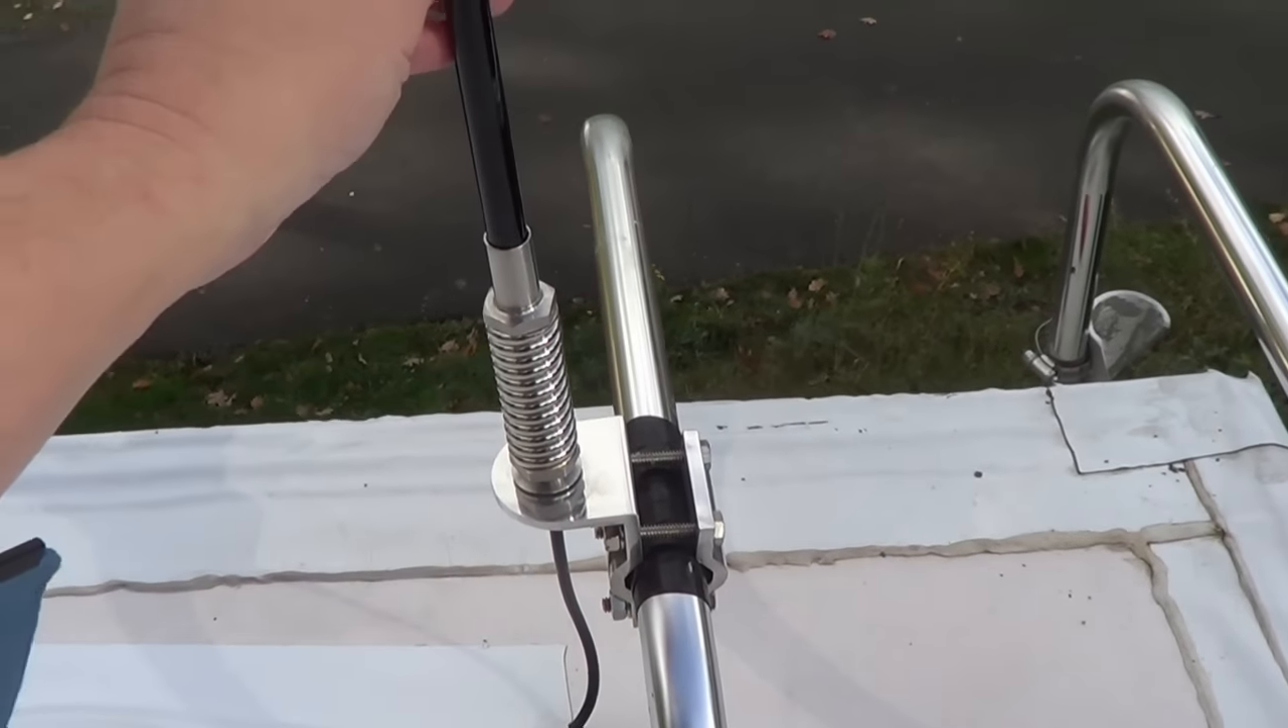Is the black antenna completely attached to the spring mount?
Yes.